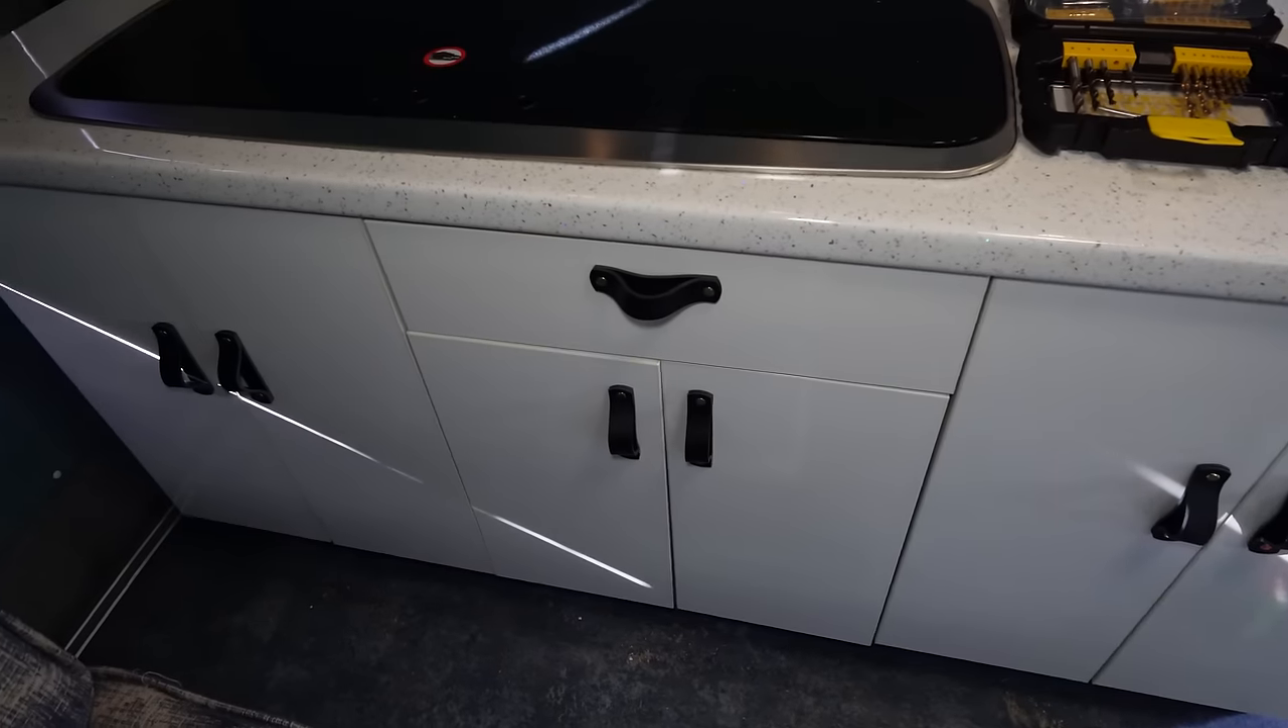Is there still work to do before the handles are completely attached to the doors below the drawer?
No.